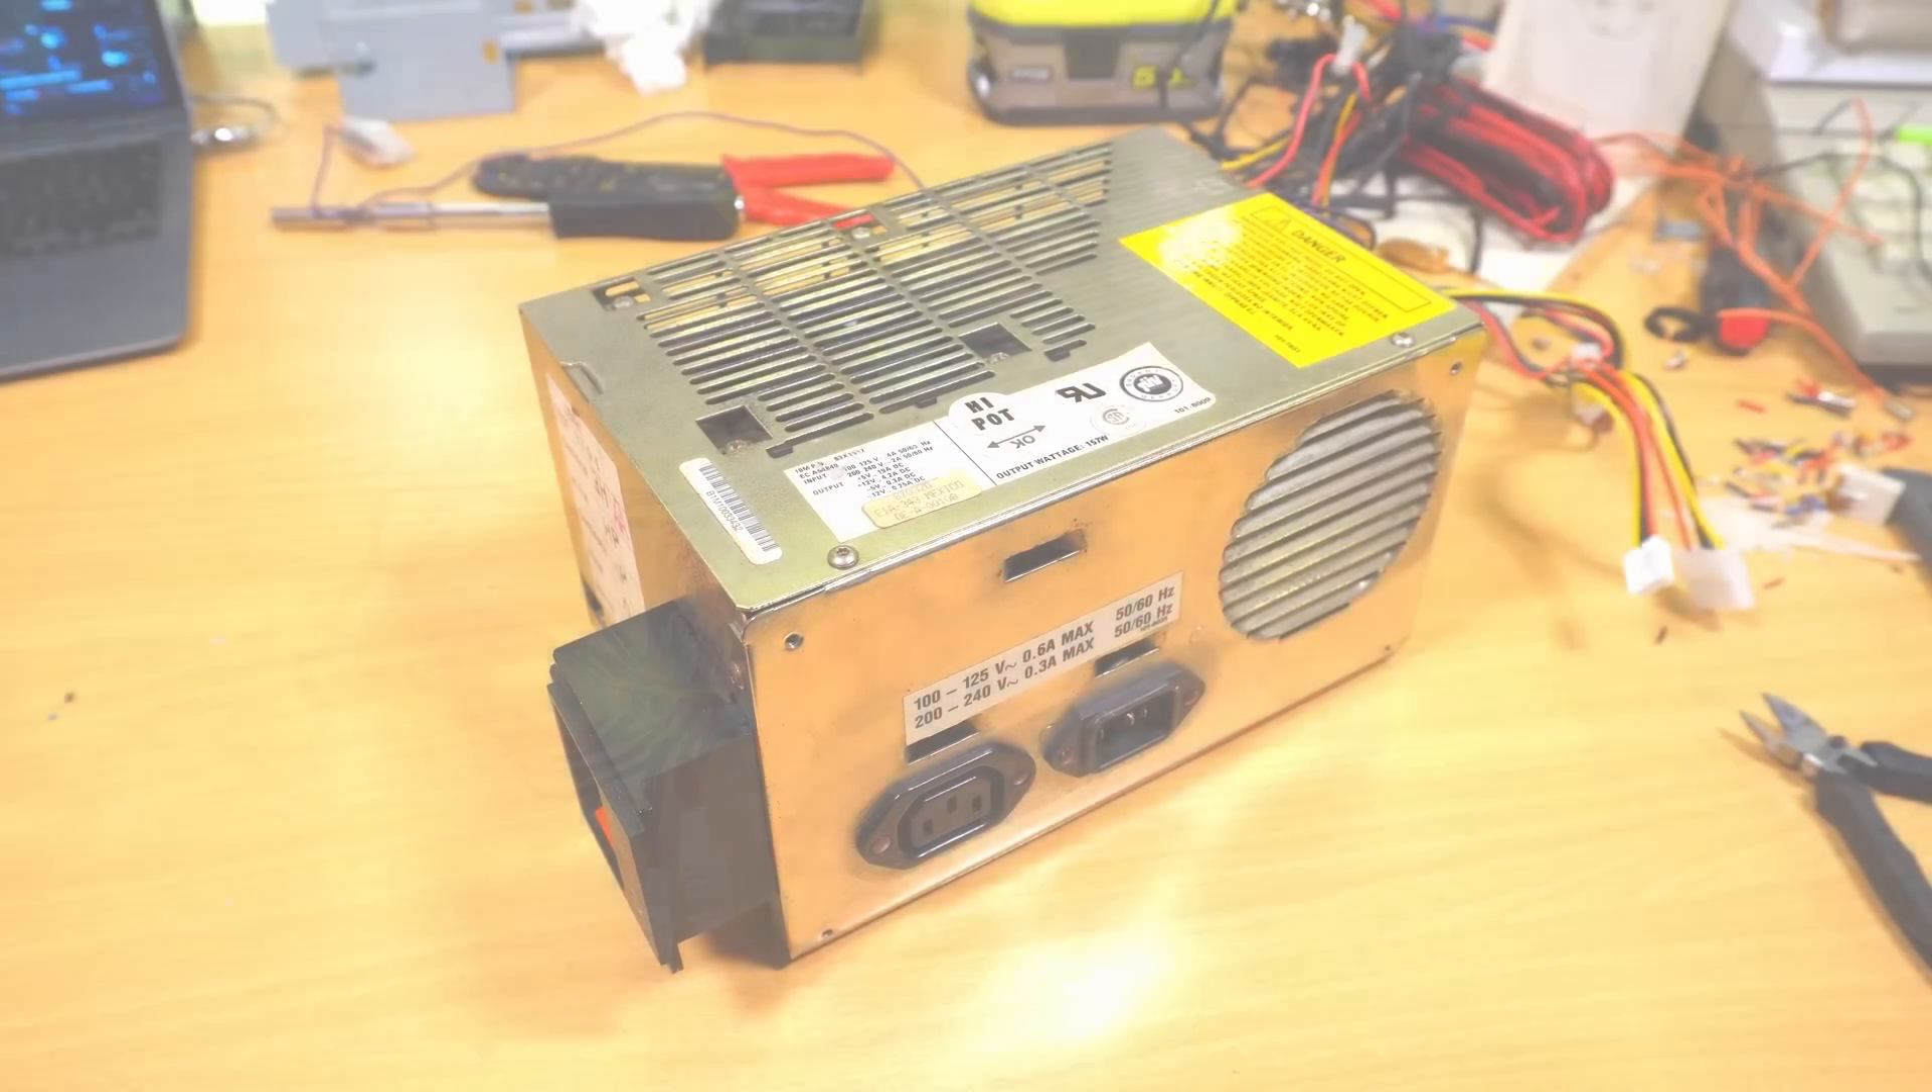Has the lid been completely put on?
Yes.